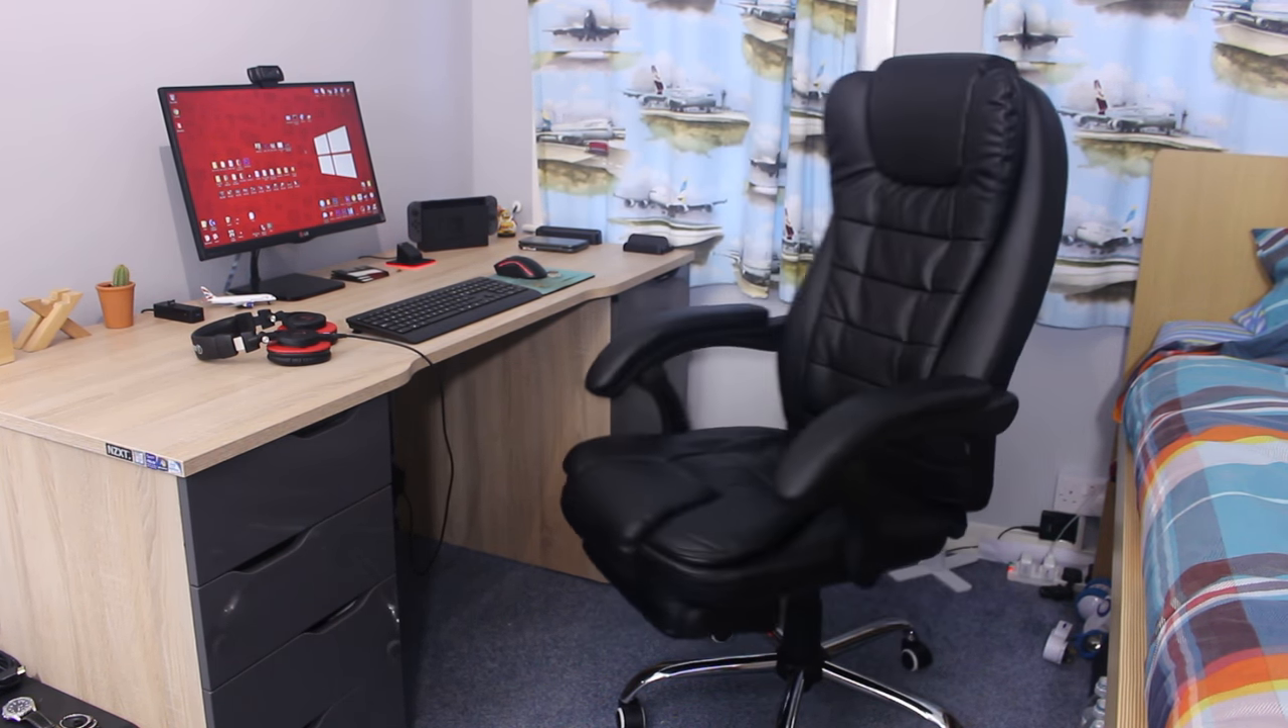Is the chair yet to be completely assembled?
No.